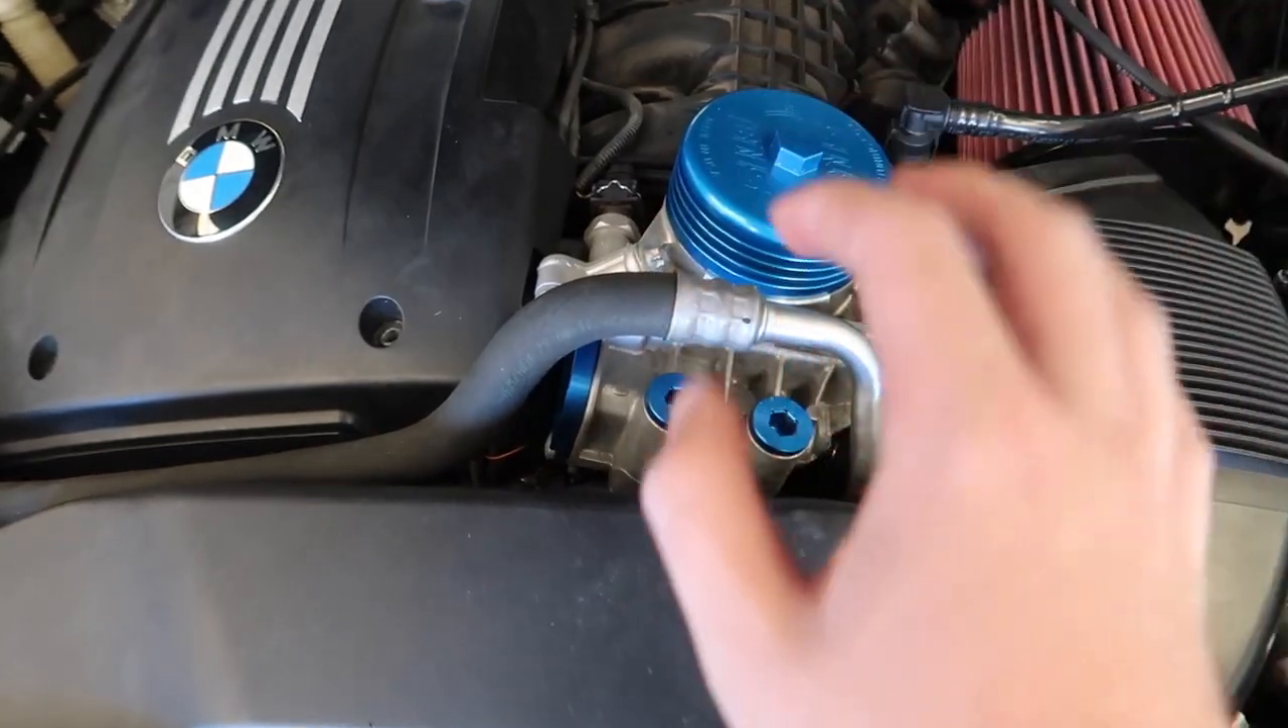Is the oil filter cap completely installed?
Yes.